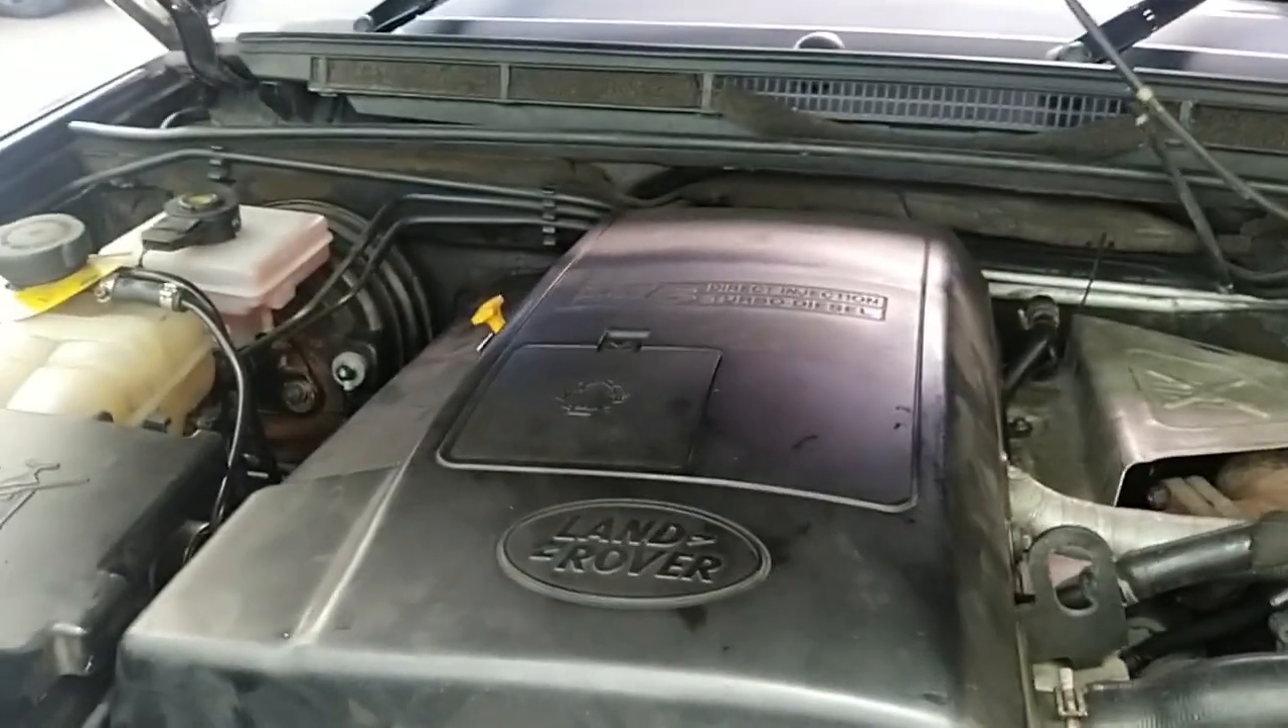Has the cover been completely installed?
Yes.